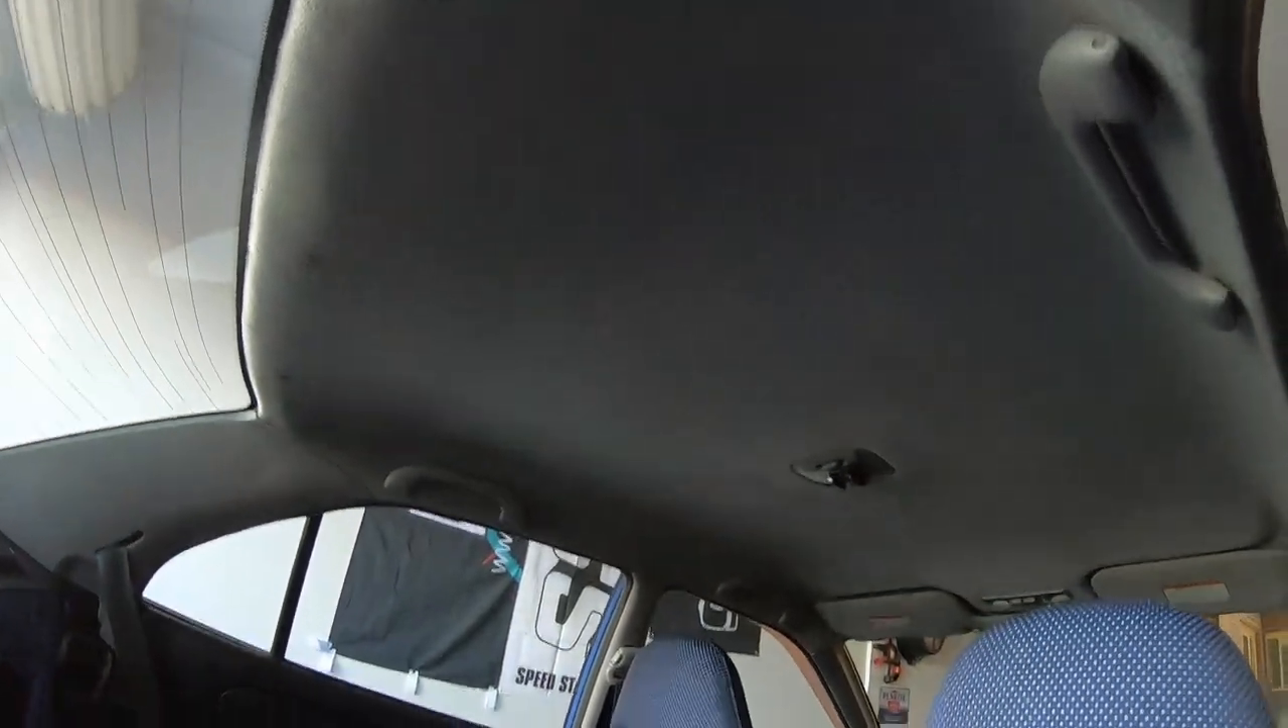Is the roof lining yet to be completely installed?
No.